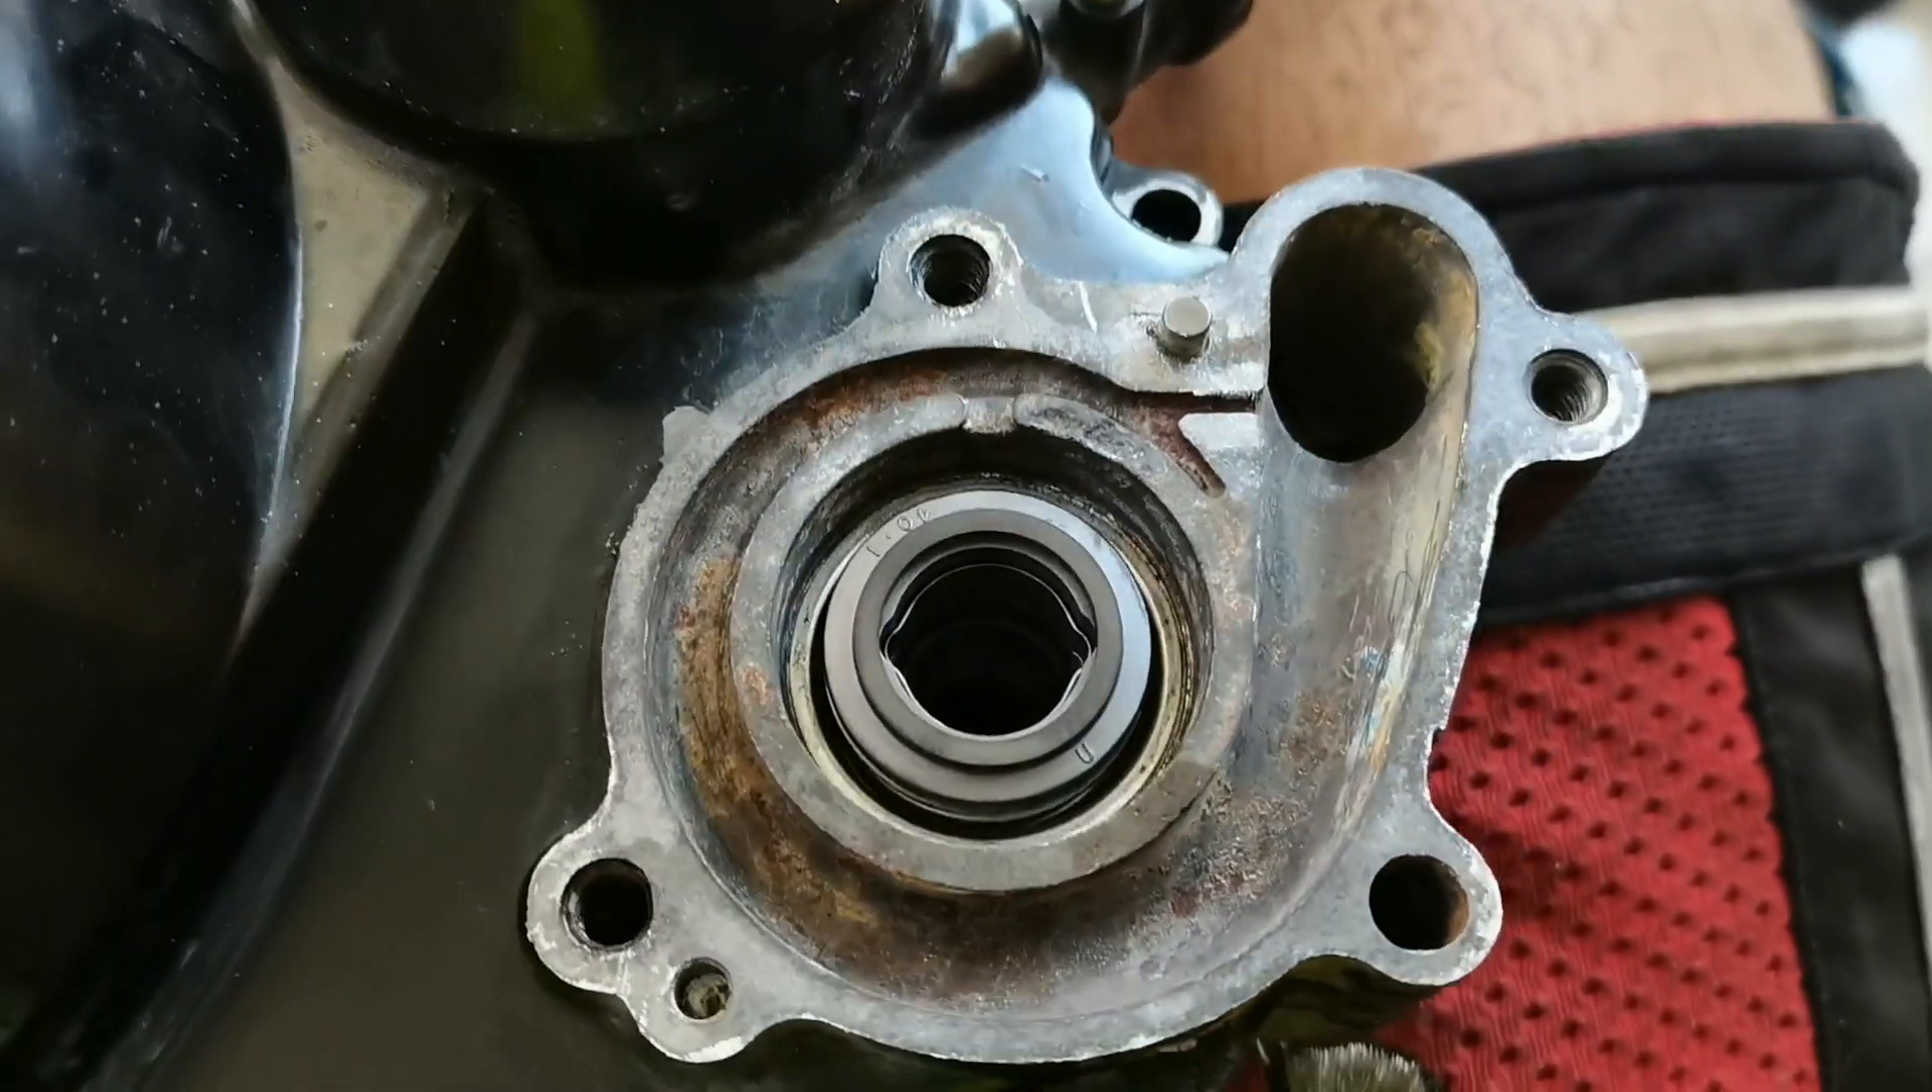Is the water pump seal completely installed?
Yes.